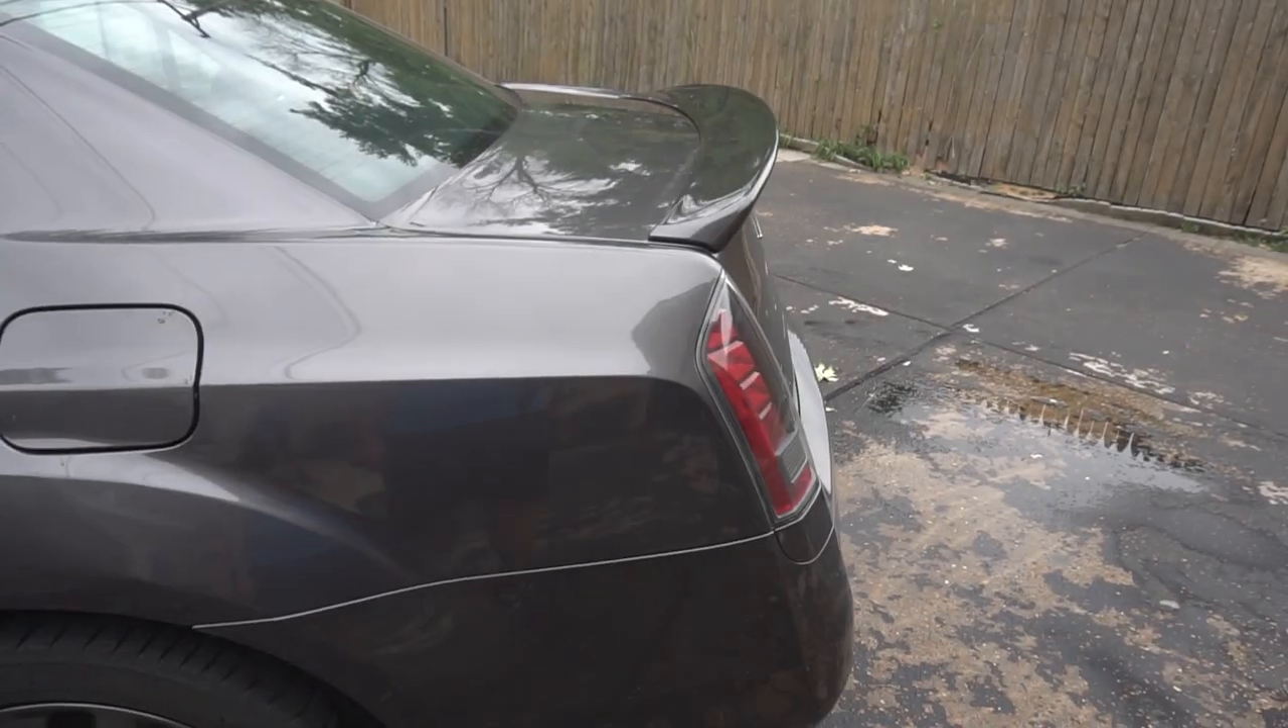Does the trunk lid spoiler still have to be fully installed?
No.